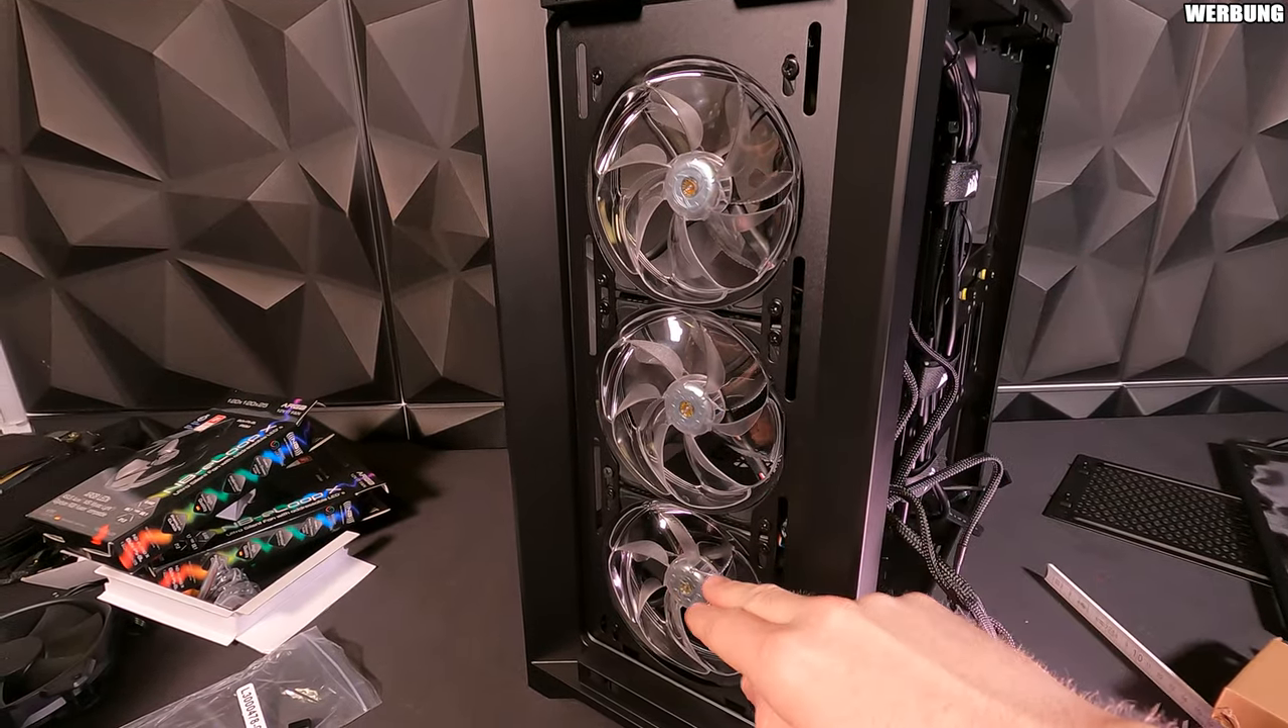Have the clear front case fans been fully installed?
Yes.